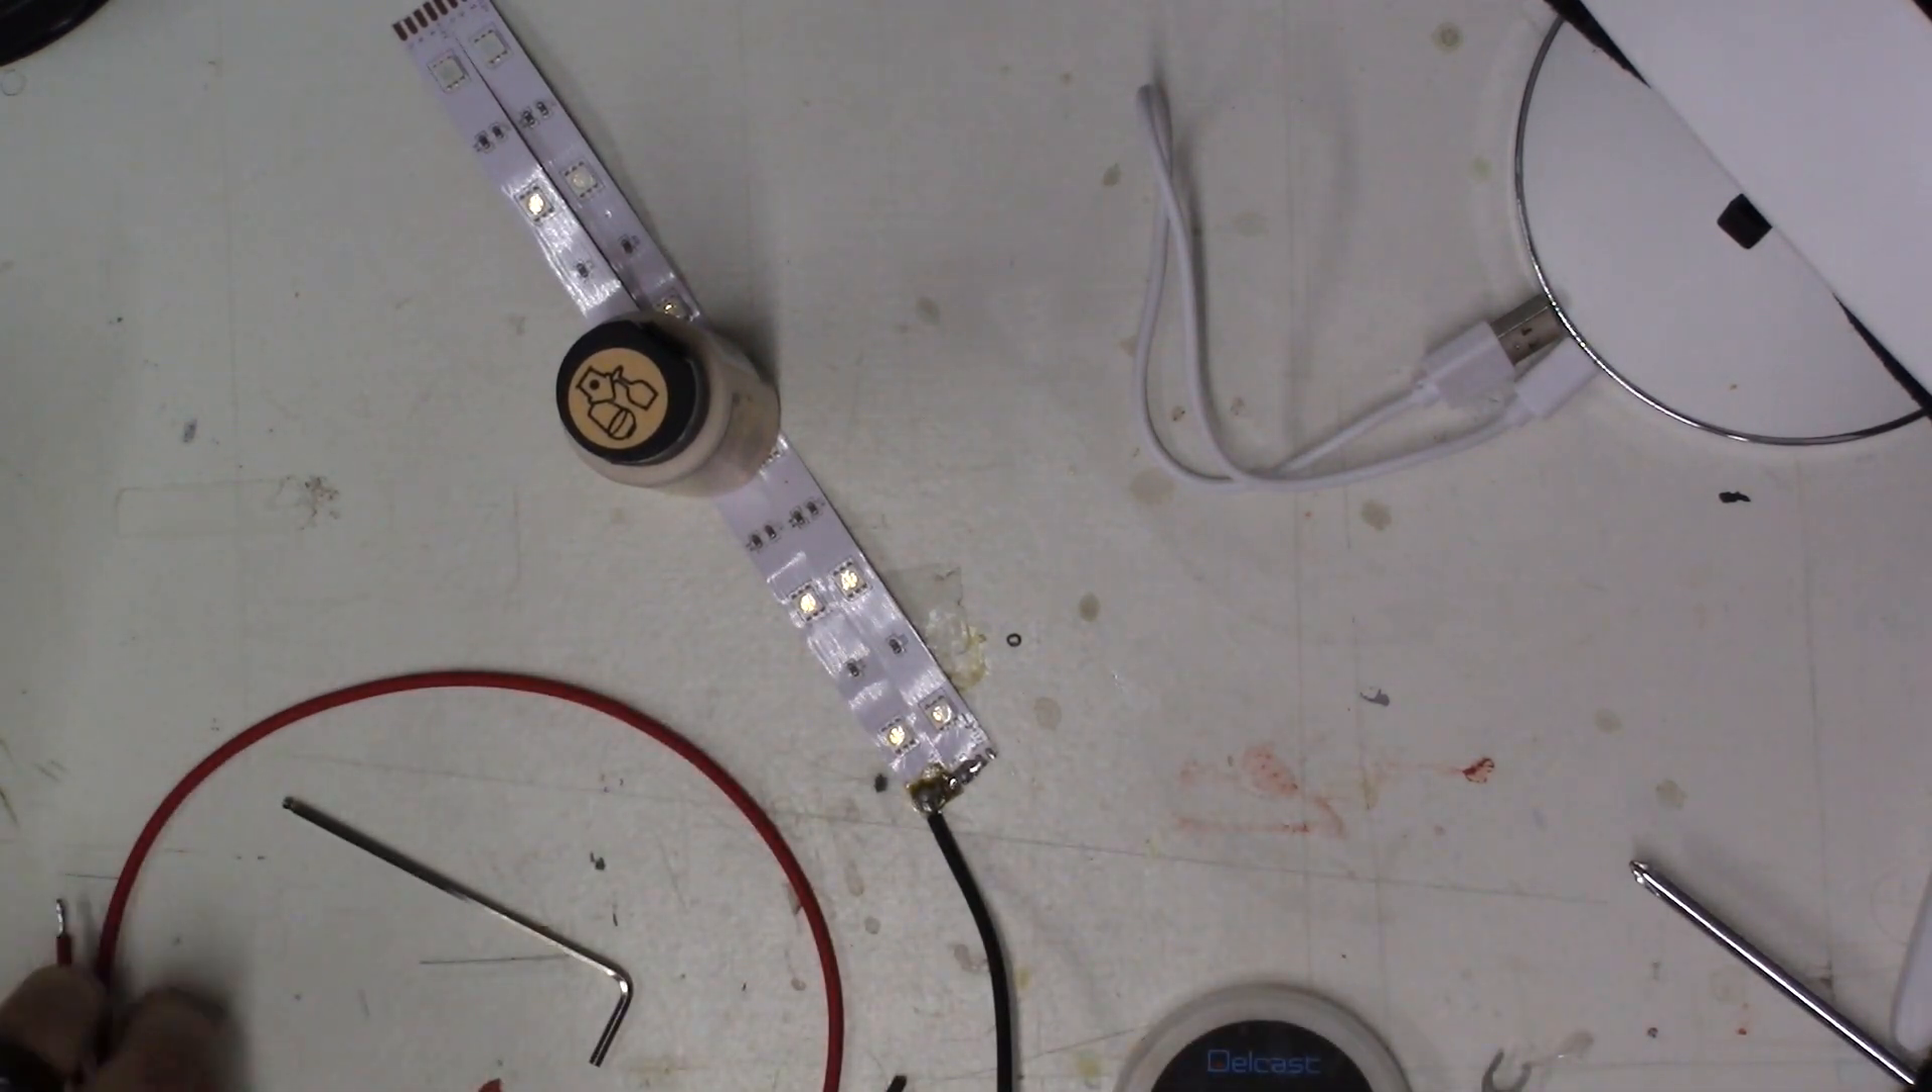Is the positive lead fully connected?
No.